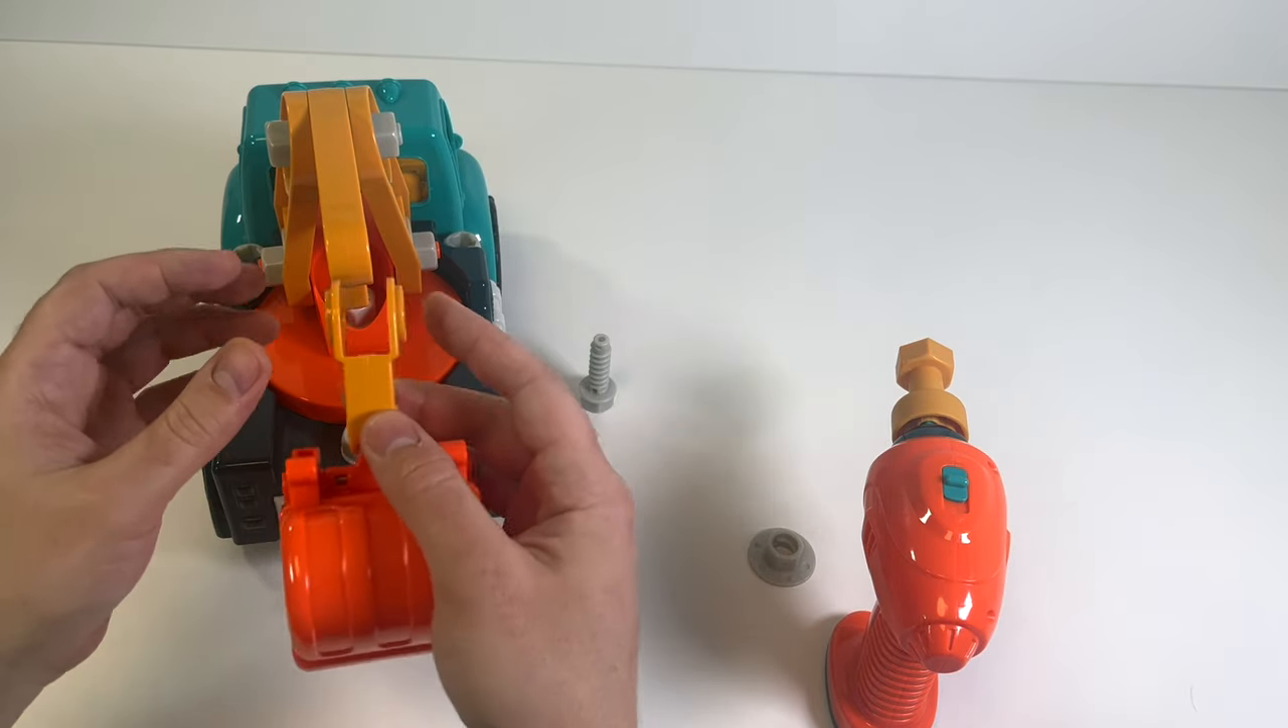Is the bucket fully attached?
No.